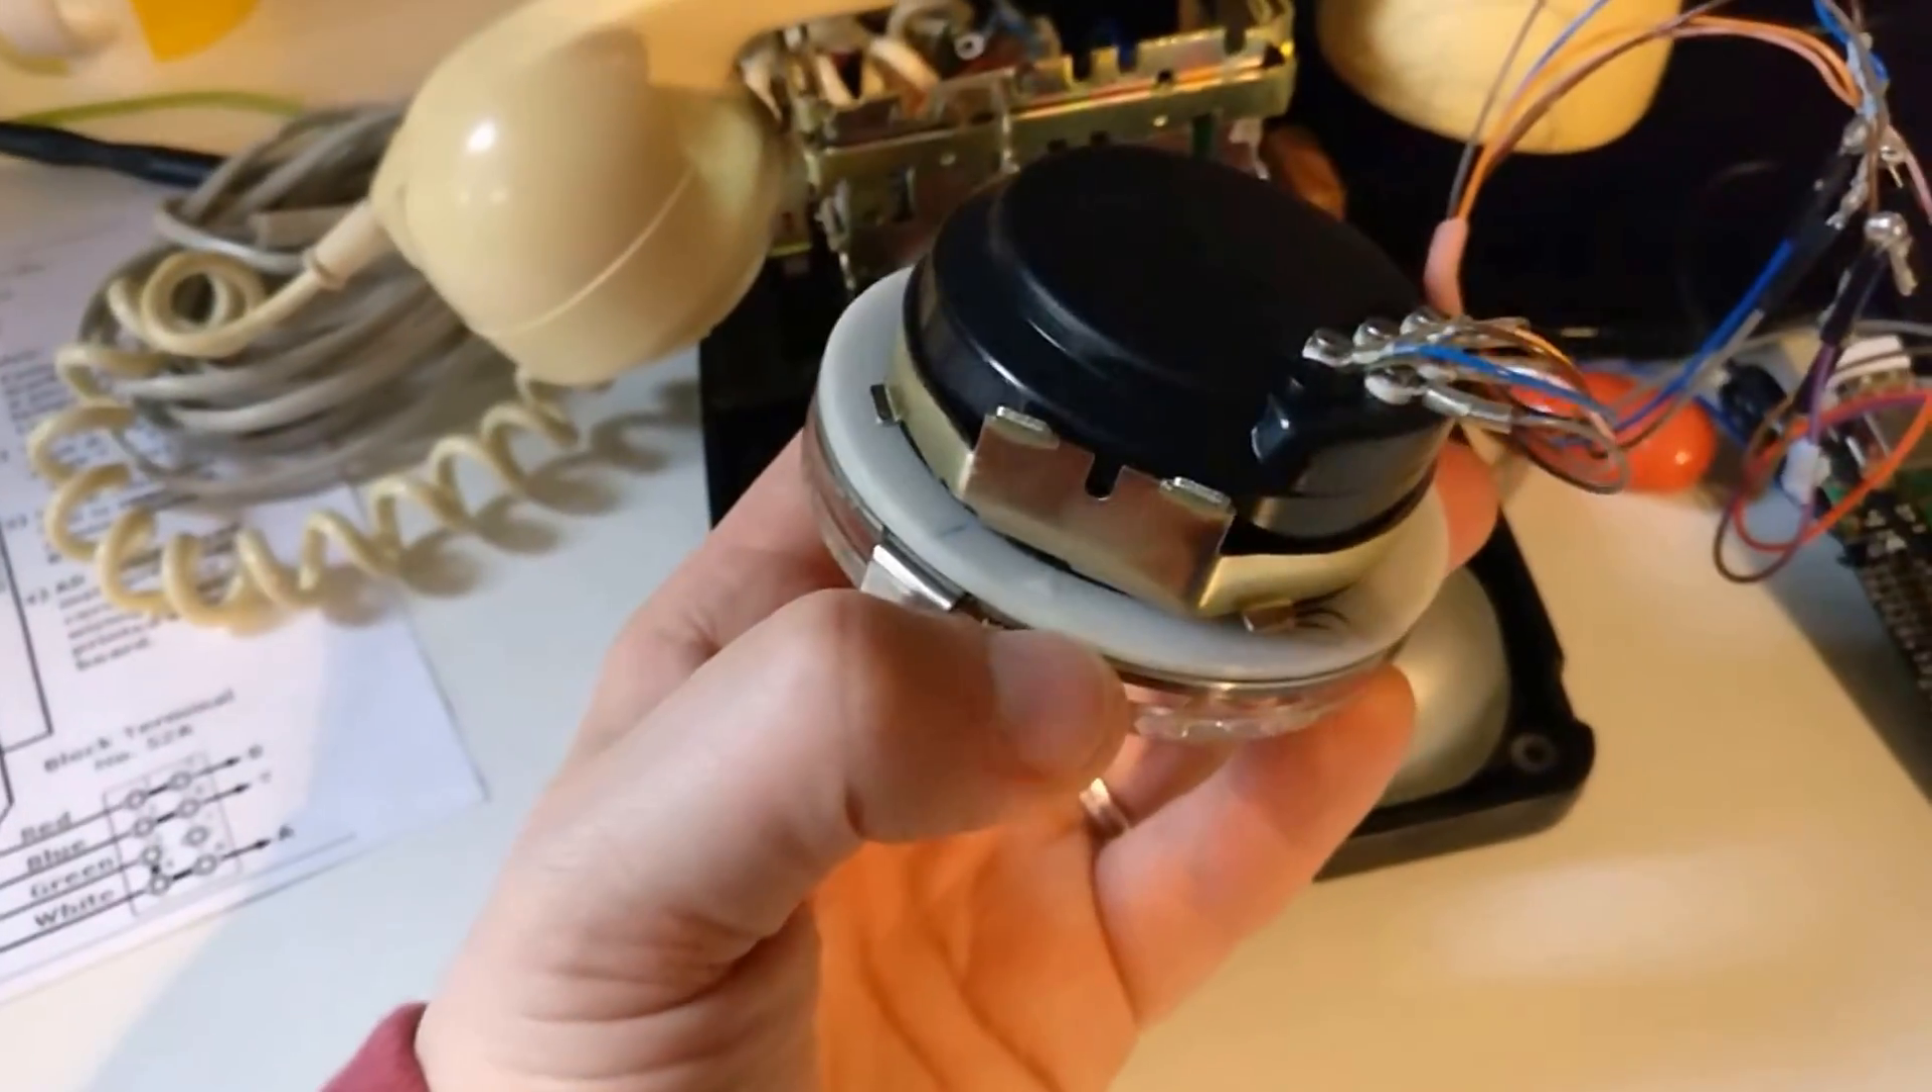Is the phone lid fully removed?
Yes.